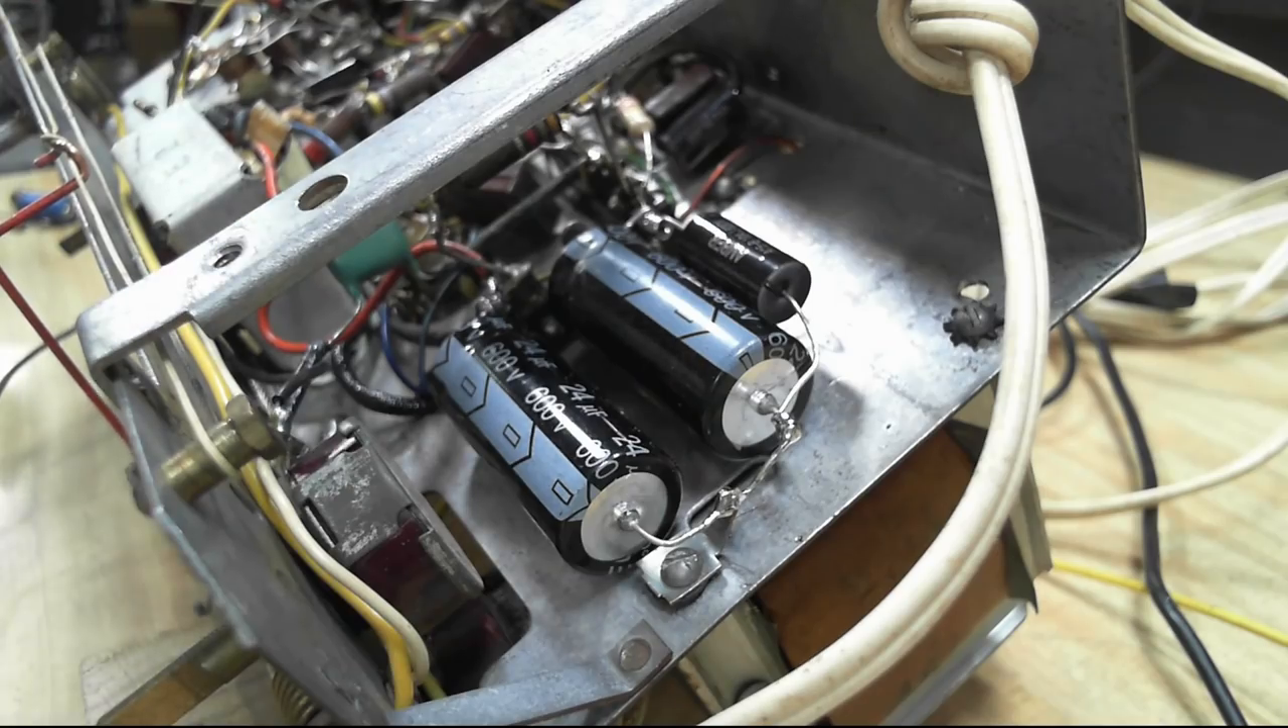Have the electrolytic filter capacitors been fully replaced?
Yes.